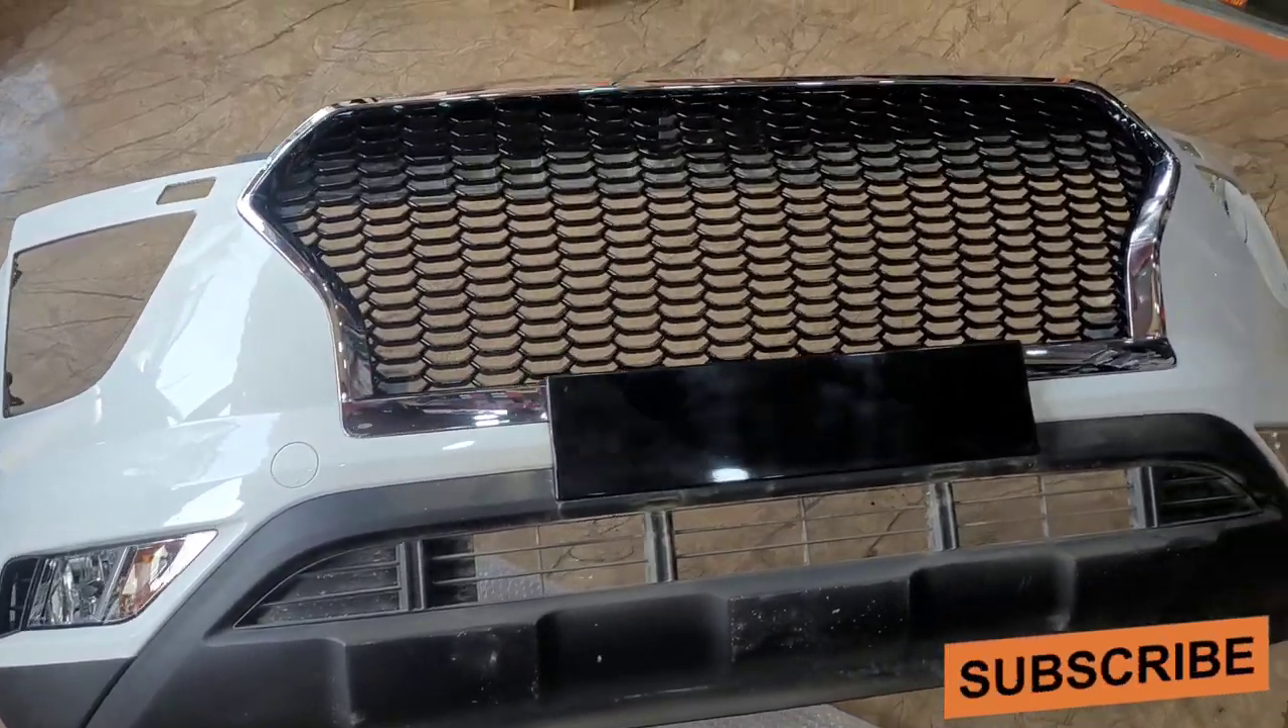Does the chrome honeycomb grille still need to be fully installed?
No.